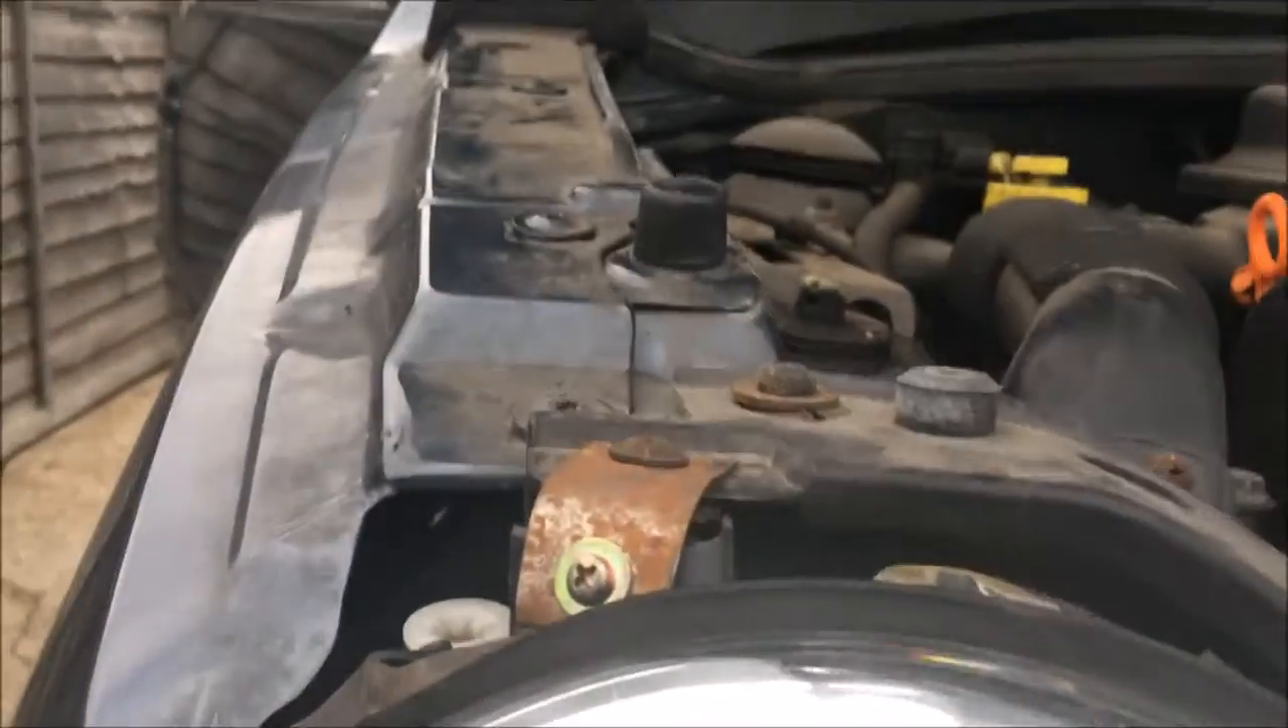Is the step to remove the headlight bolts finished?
No.